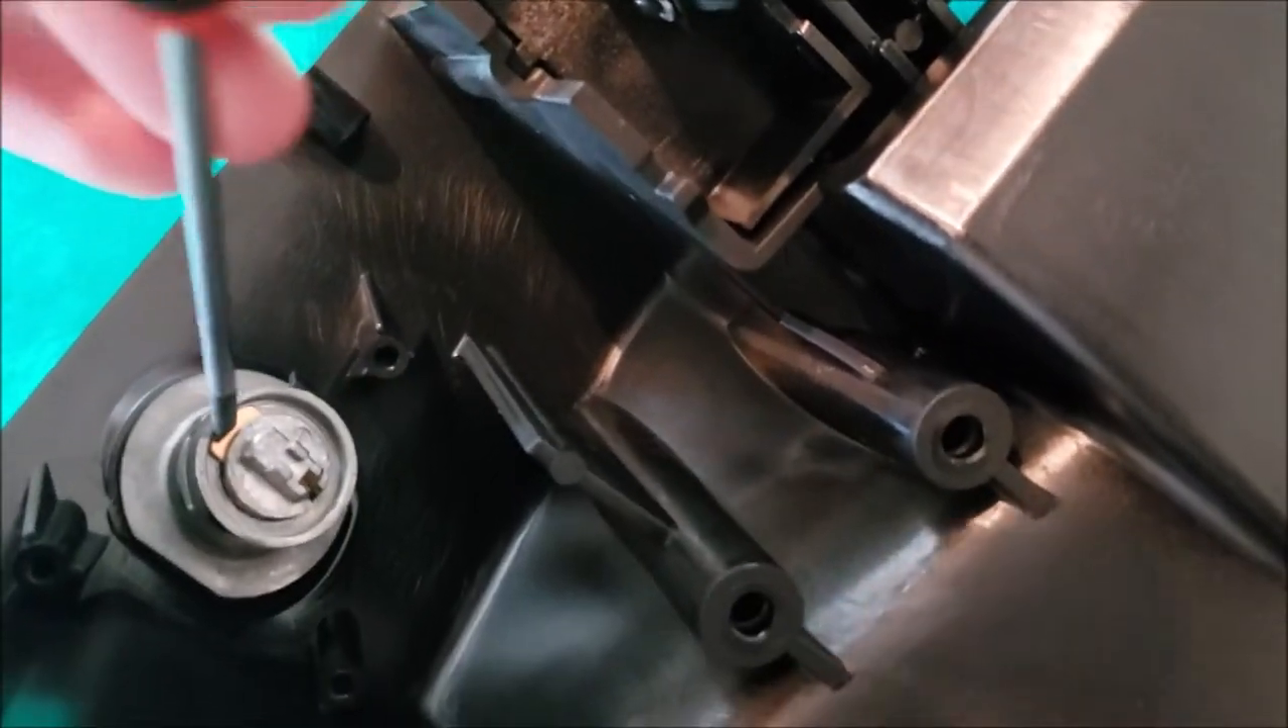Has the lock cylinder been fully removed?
No.